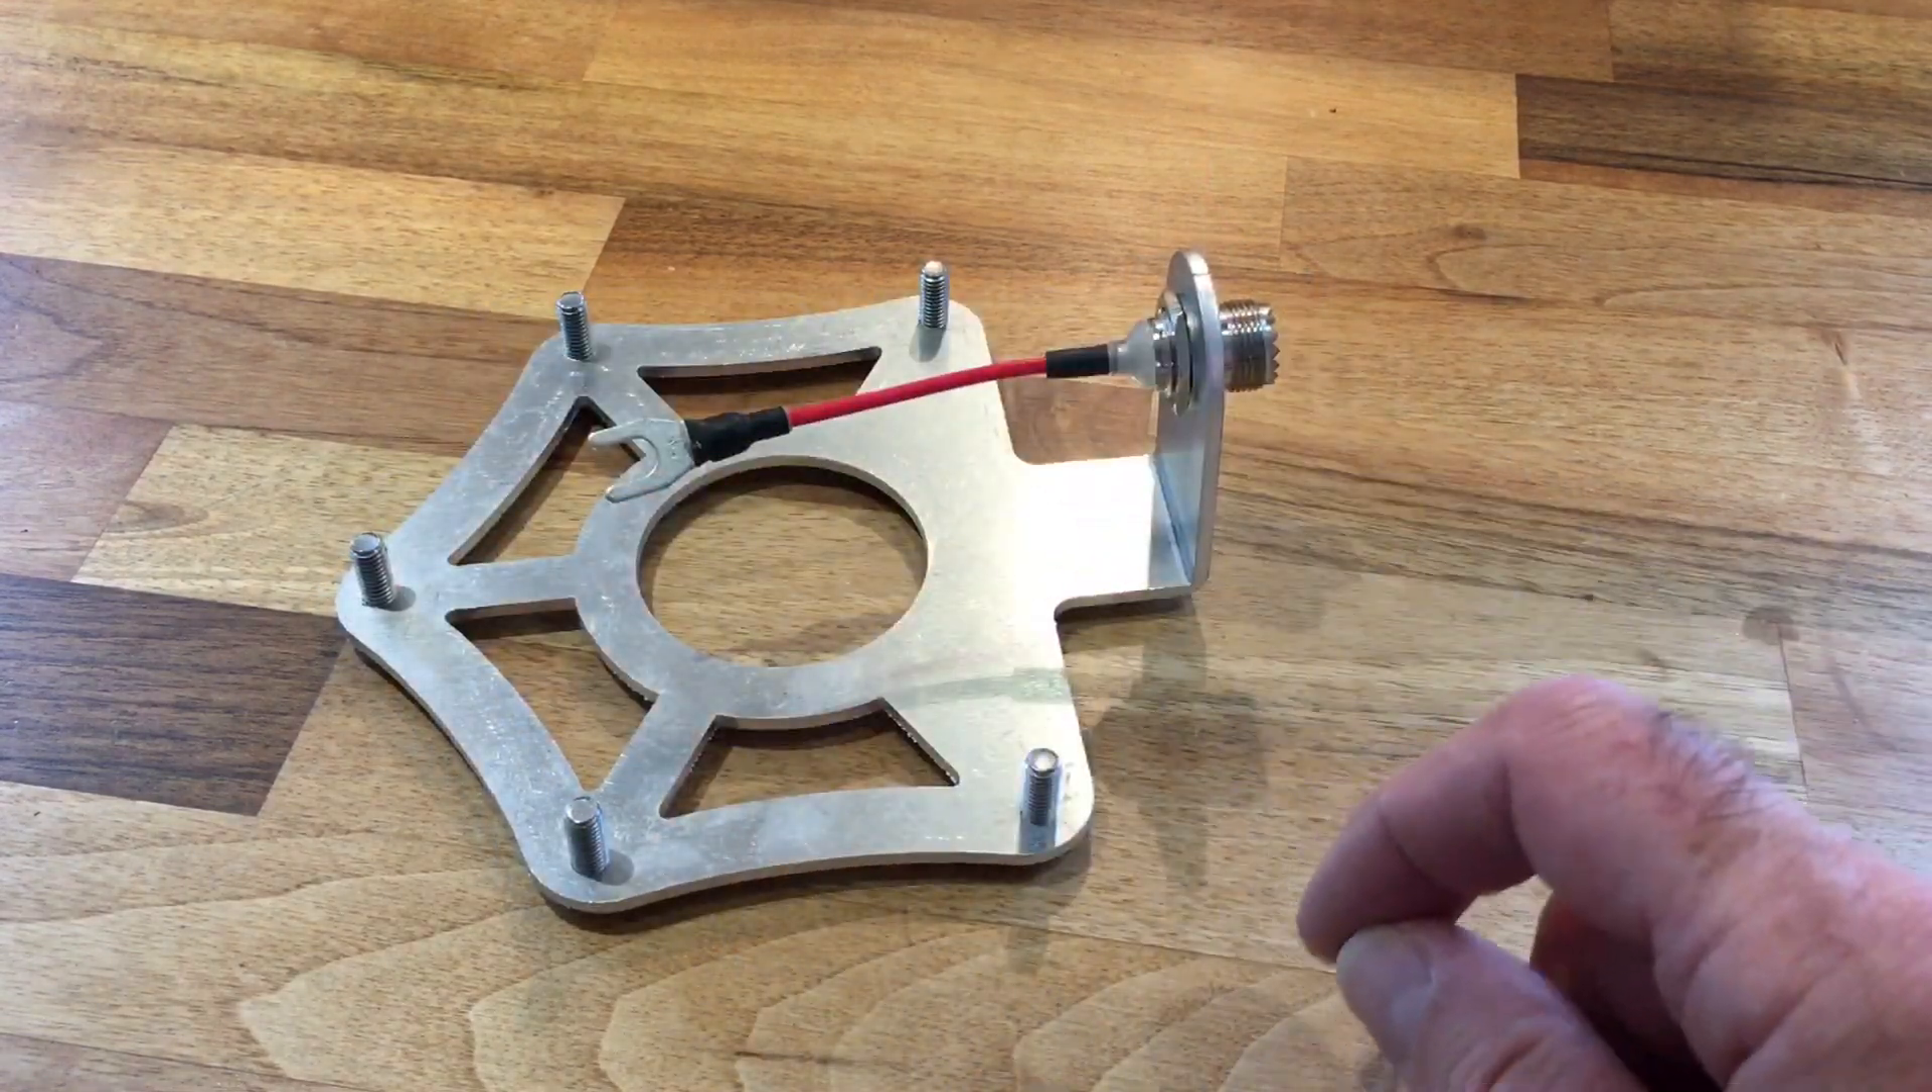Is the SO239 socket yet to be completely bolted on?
No.